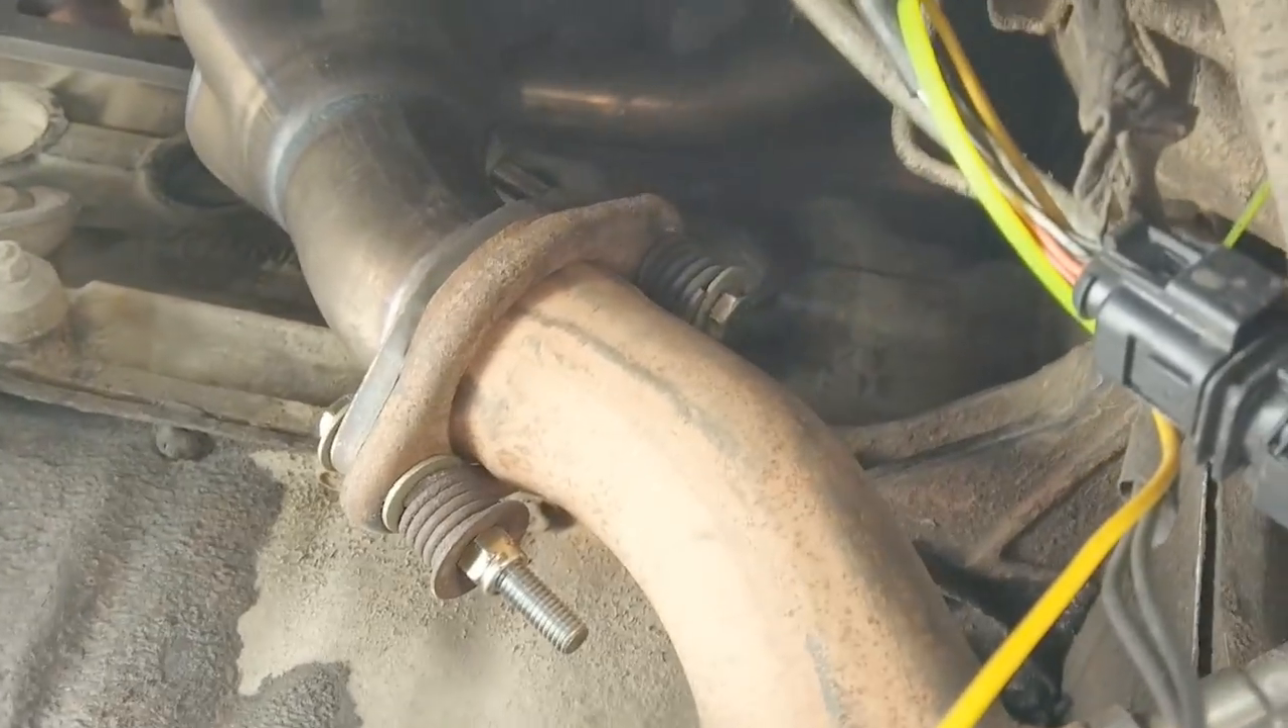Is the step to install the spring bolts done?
Yes.